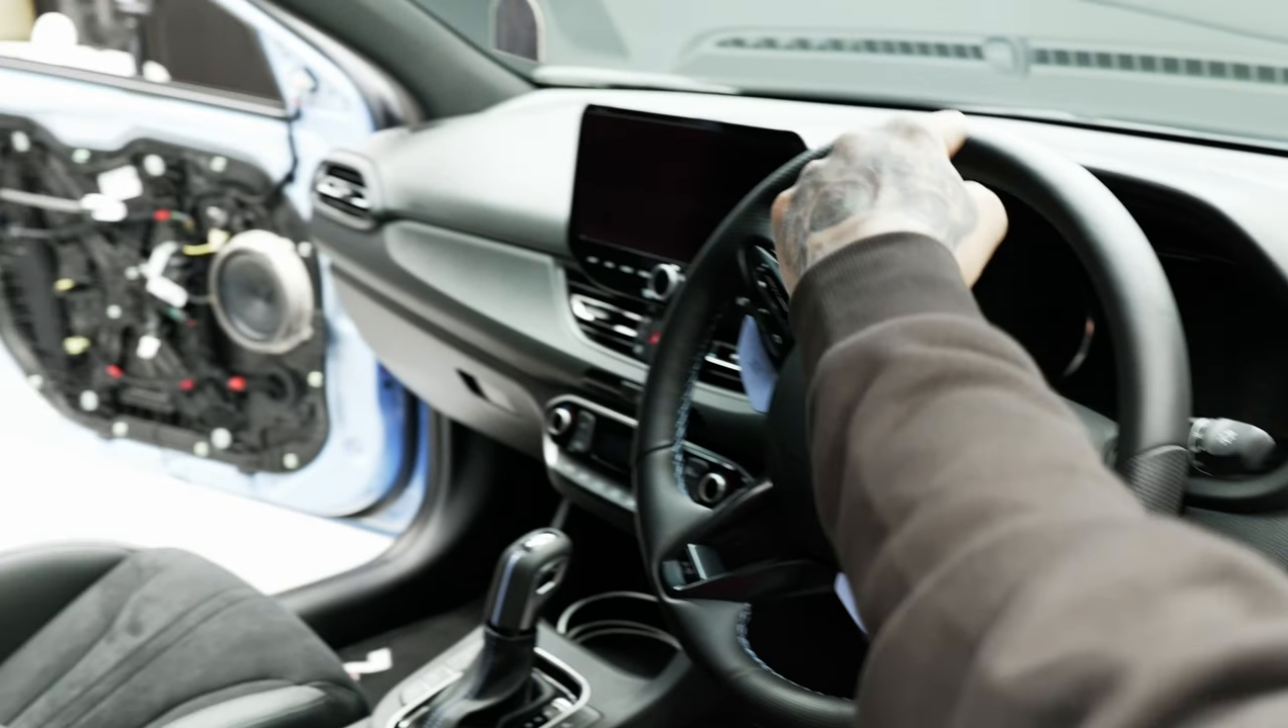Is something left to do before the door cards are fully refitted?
Yes.